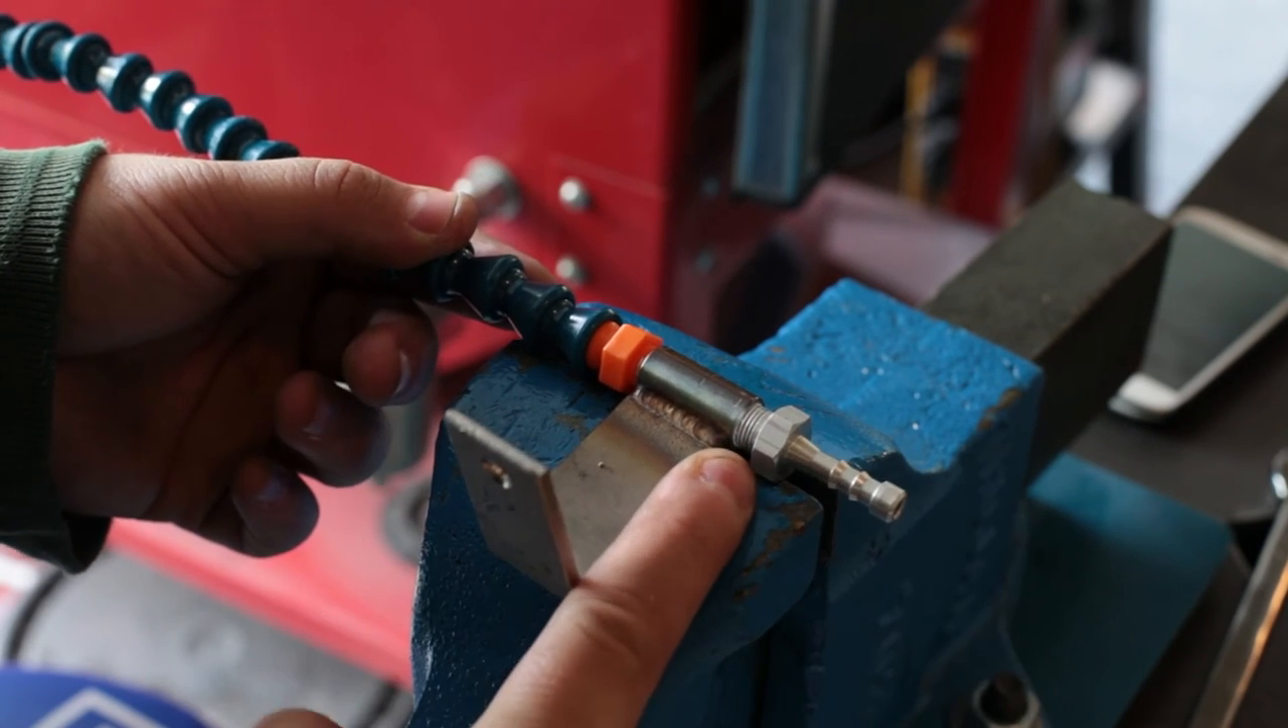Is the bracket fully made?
Yes.